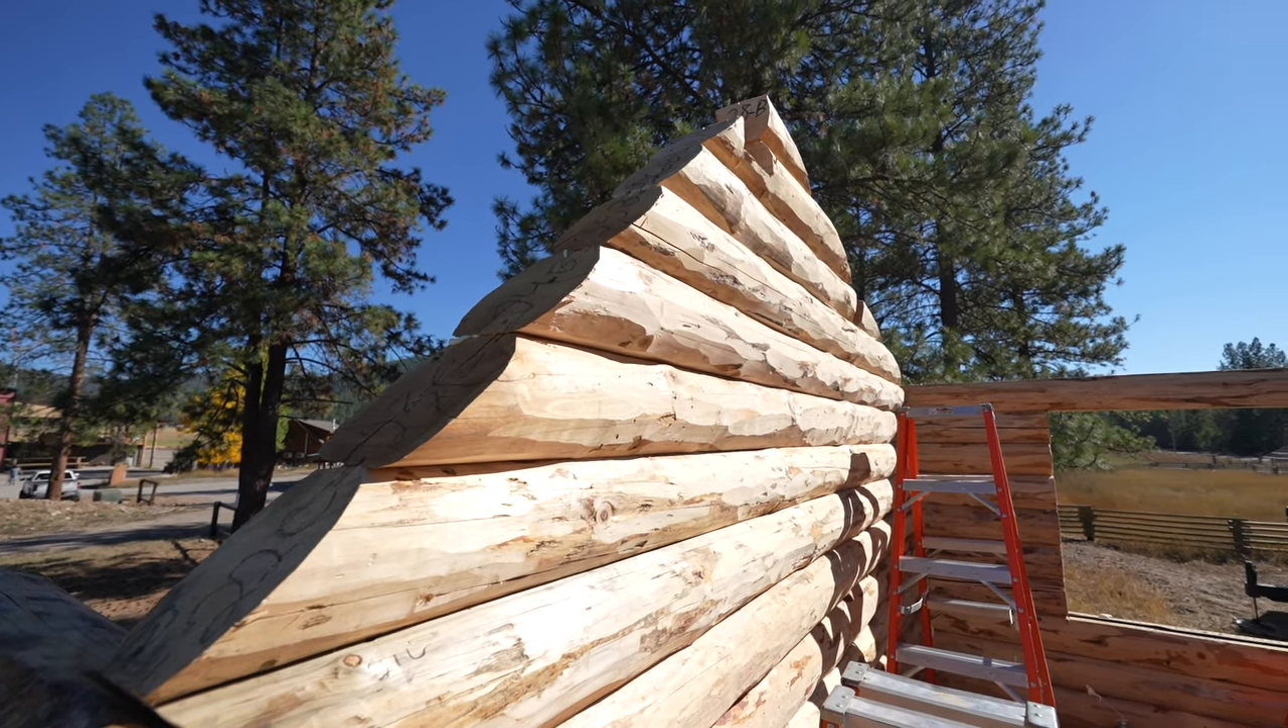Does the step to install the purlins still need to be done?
Yes.